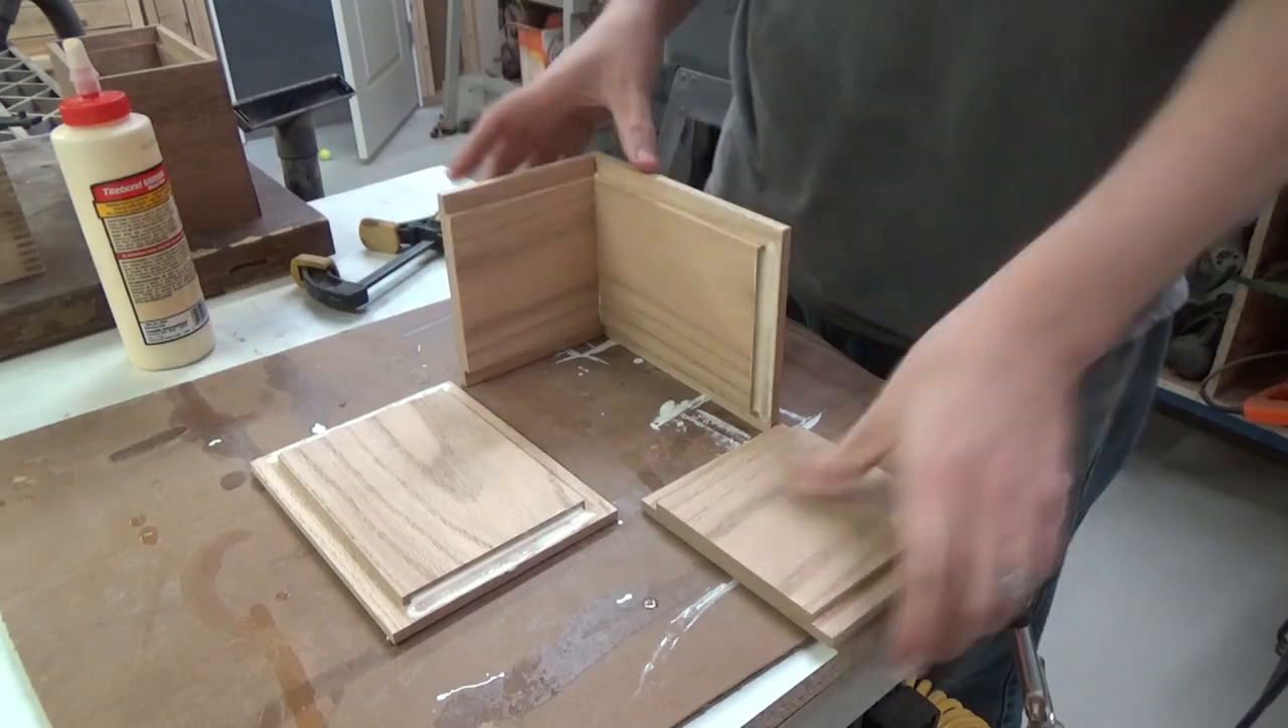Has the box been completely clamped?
No.